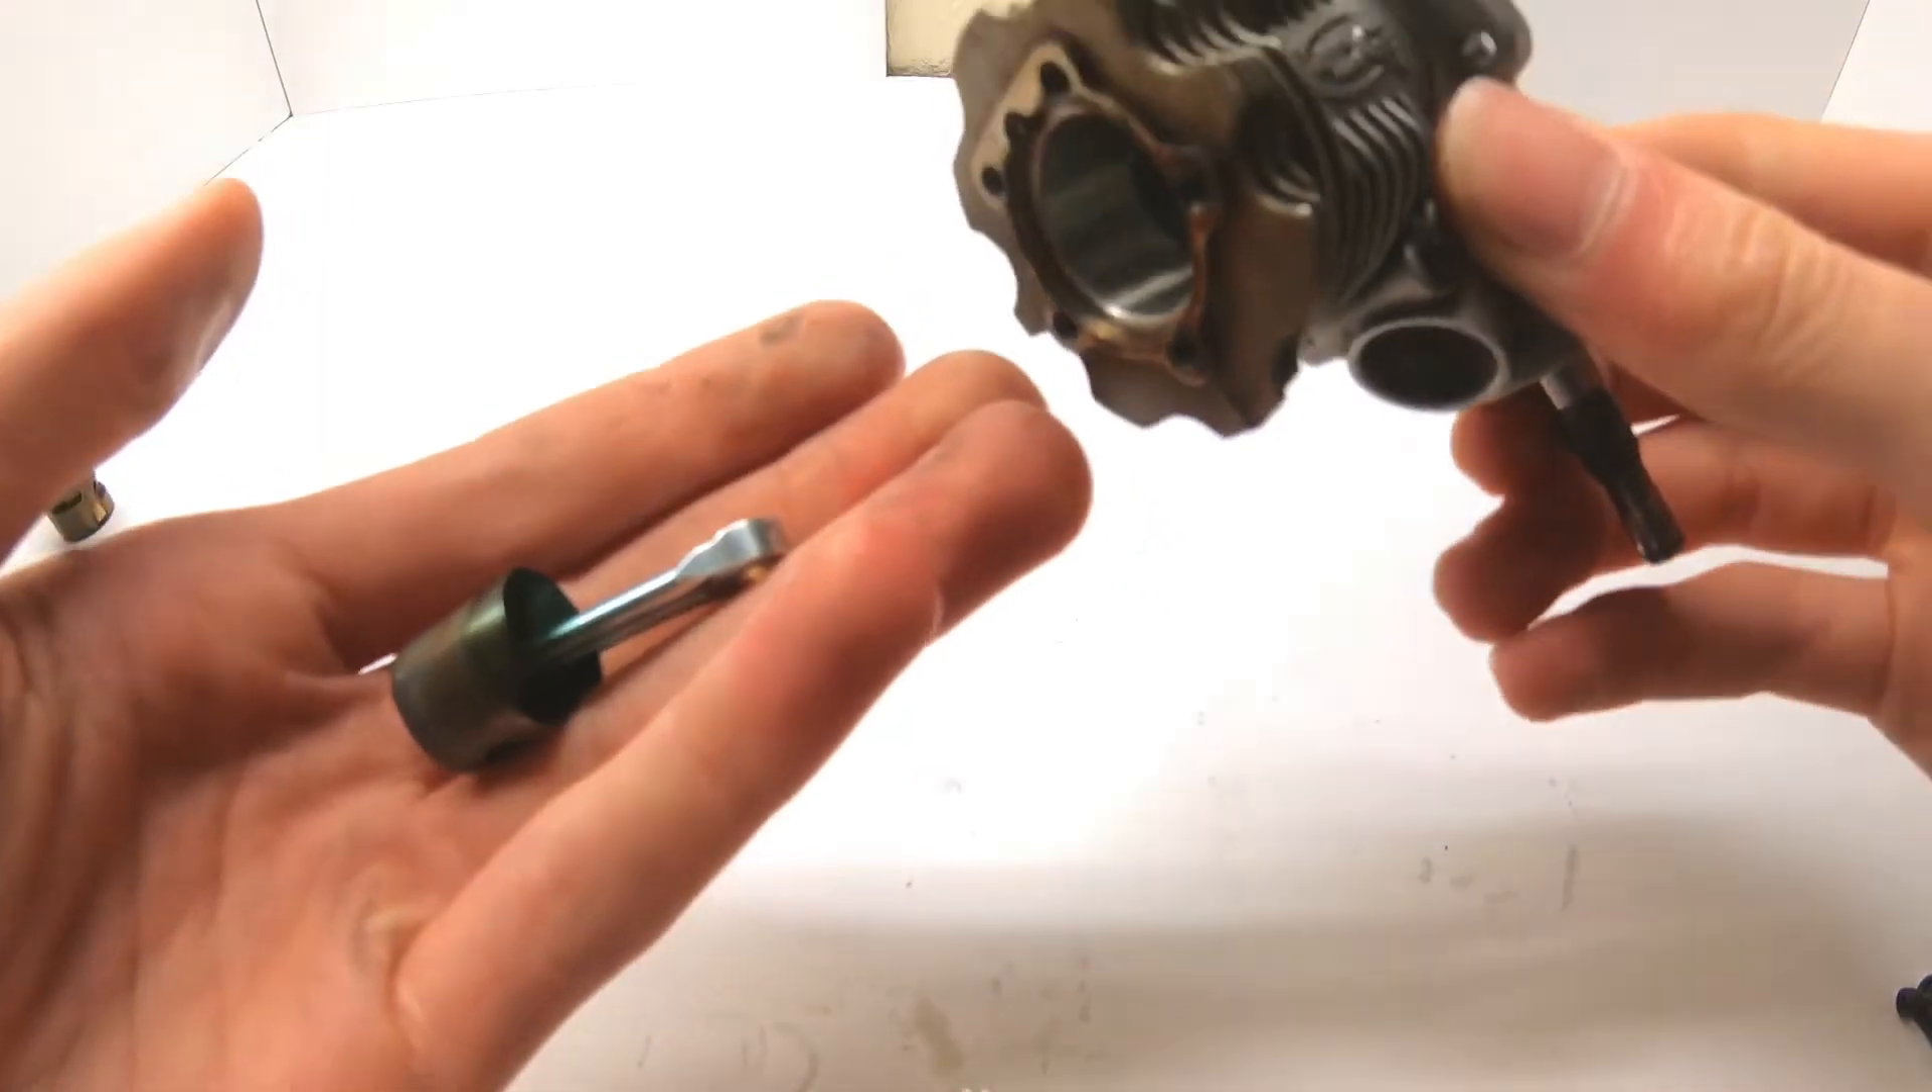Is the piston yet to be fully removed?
No.